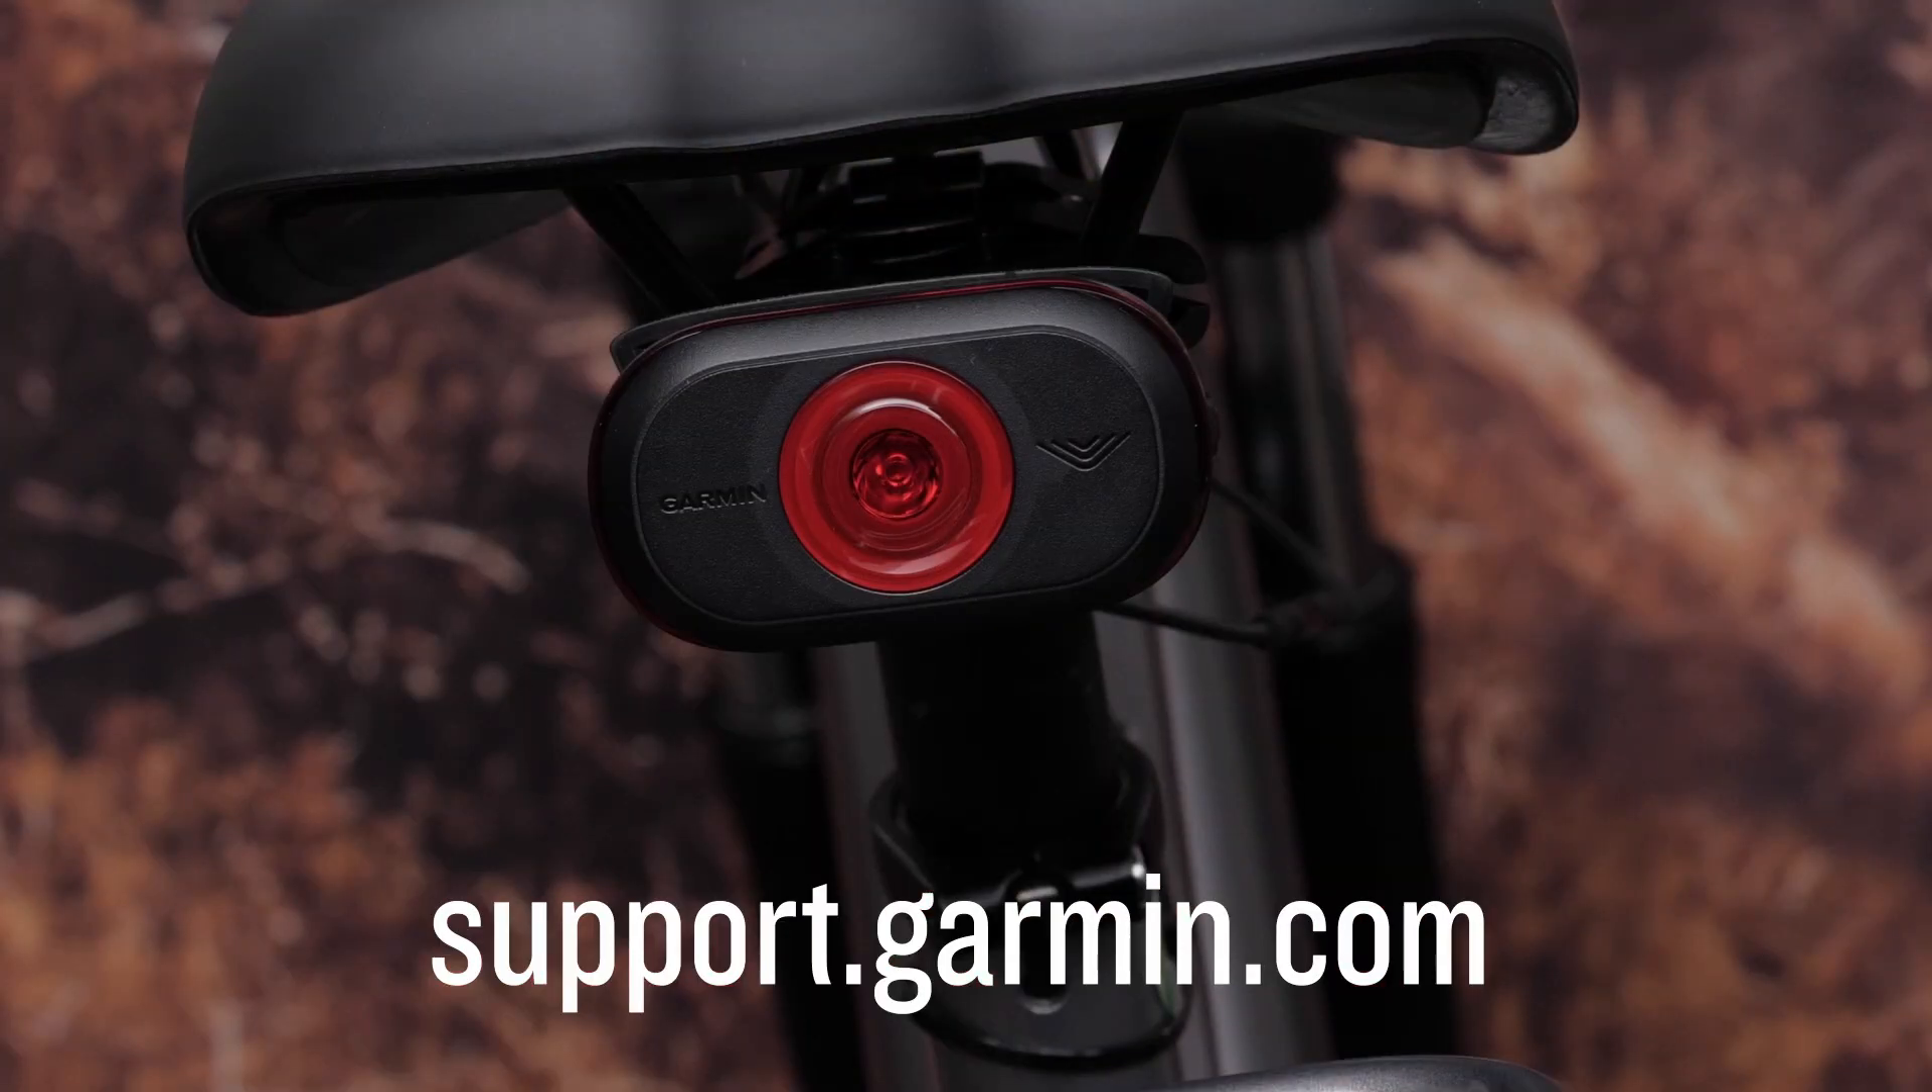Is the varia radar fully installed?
Yes.